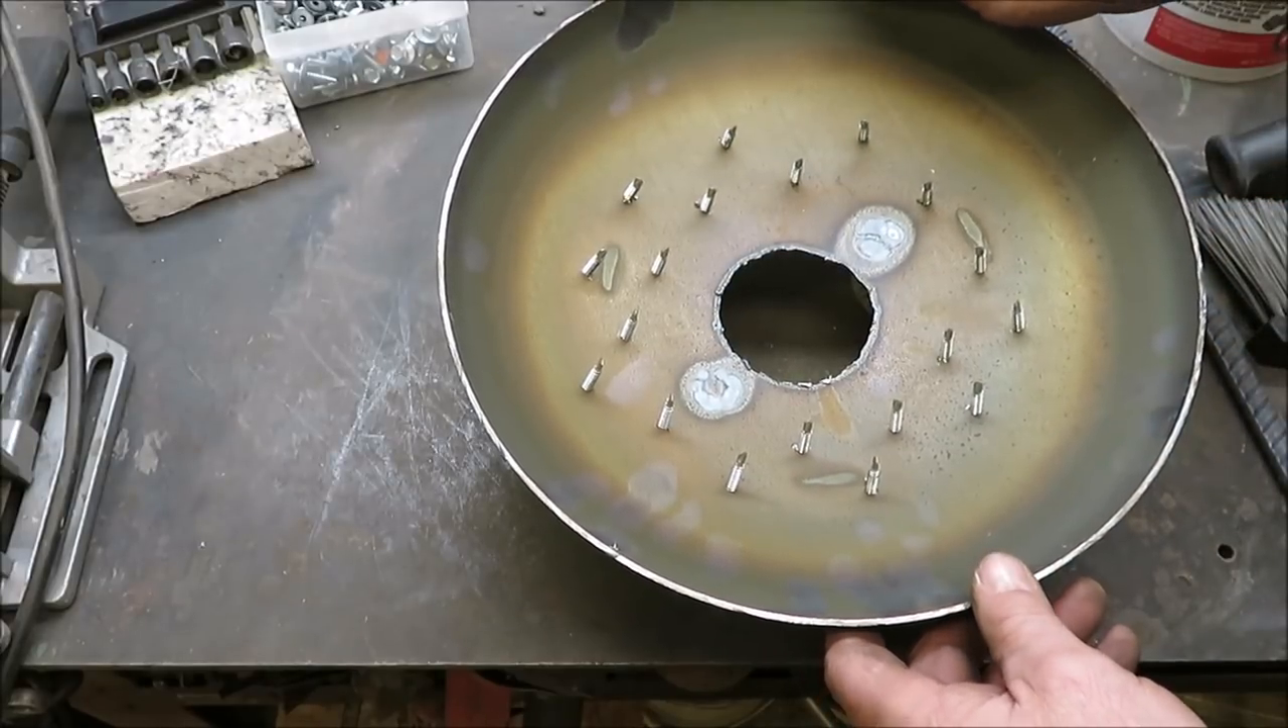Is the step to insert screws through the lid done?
Yes.